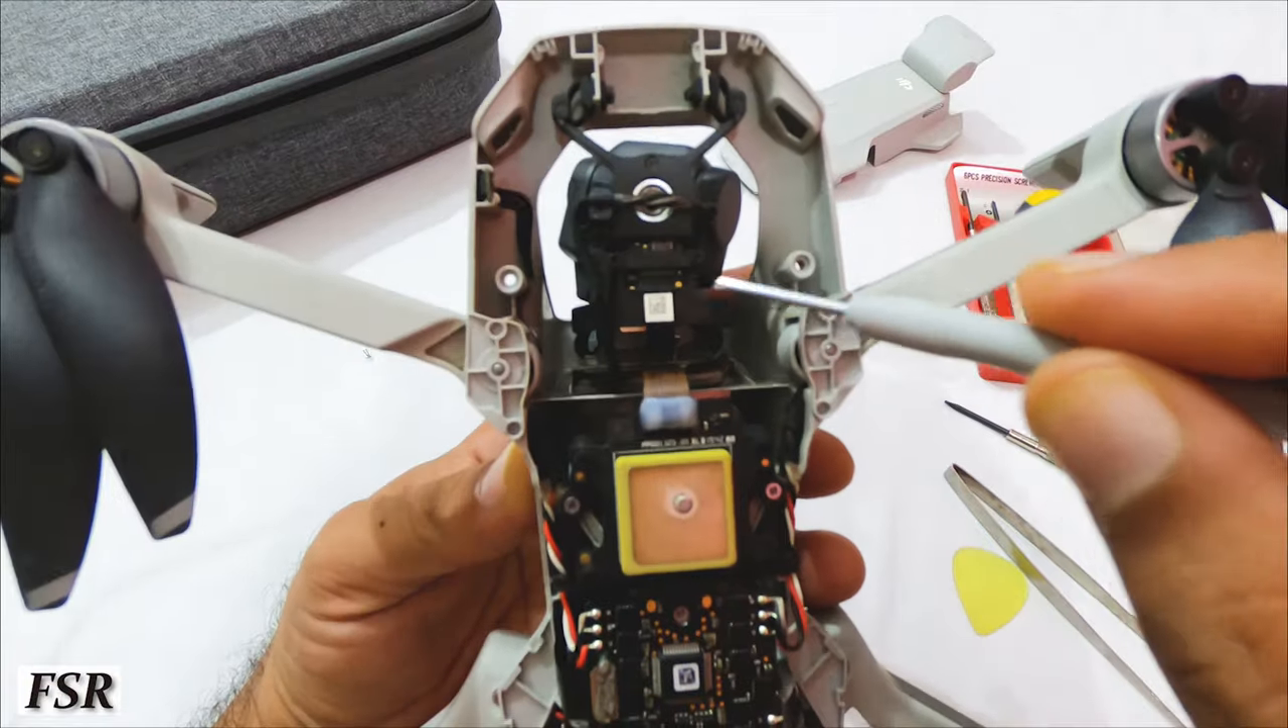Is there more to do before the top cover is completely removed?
No.